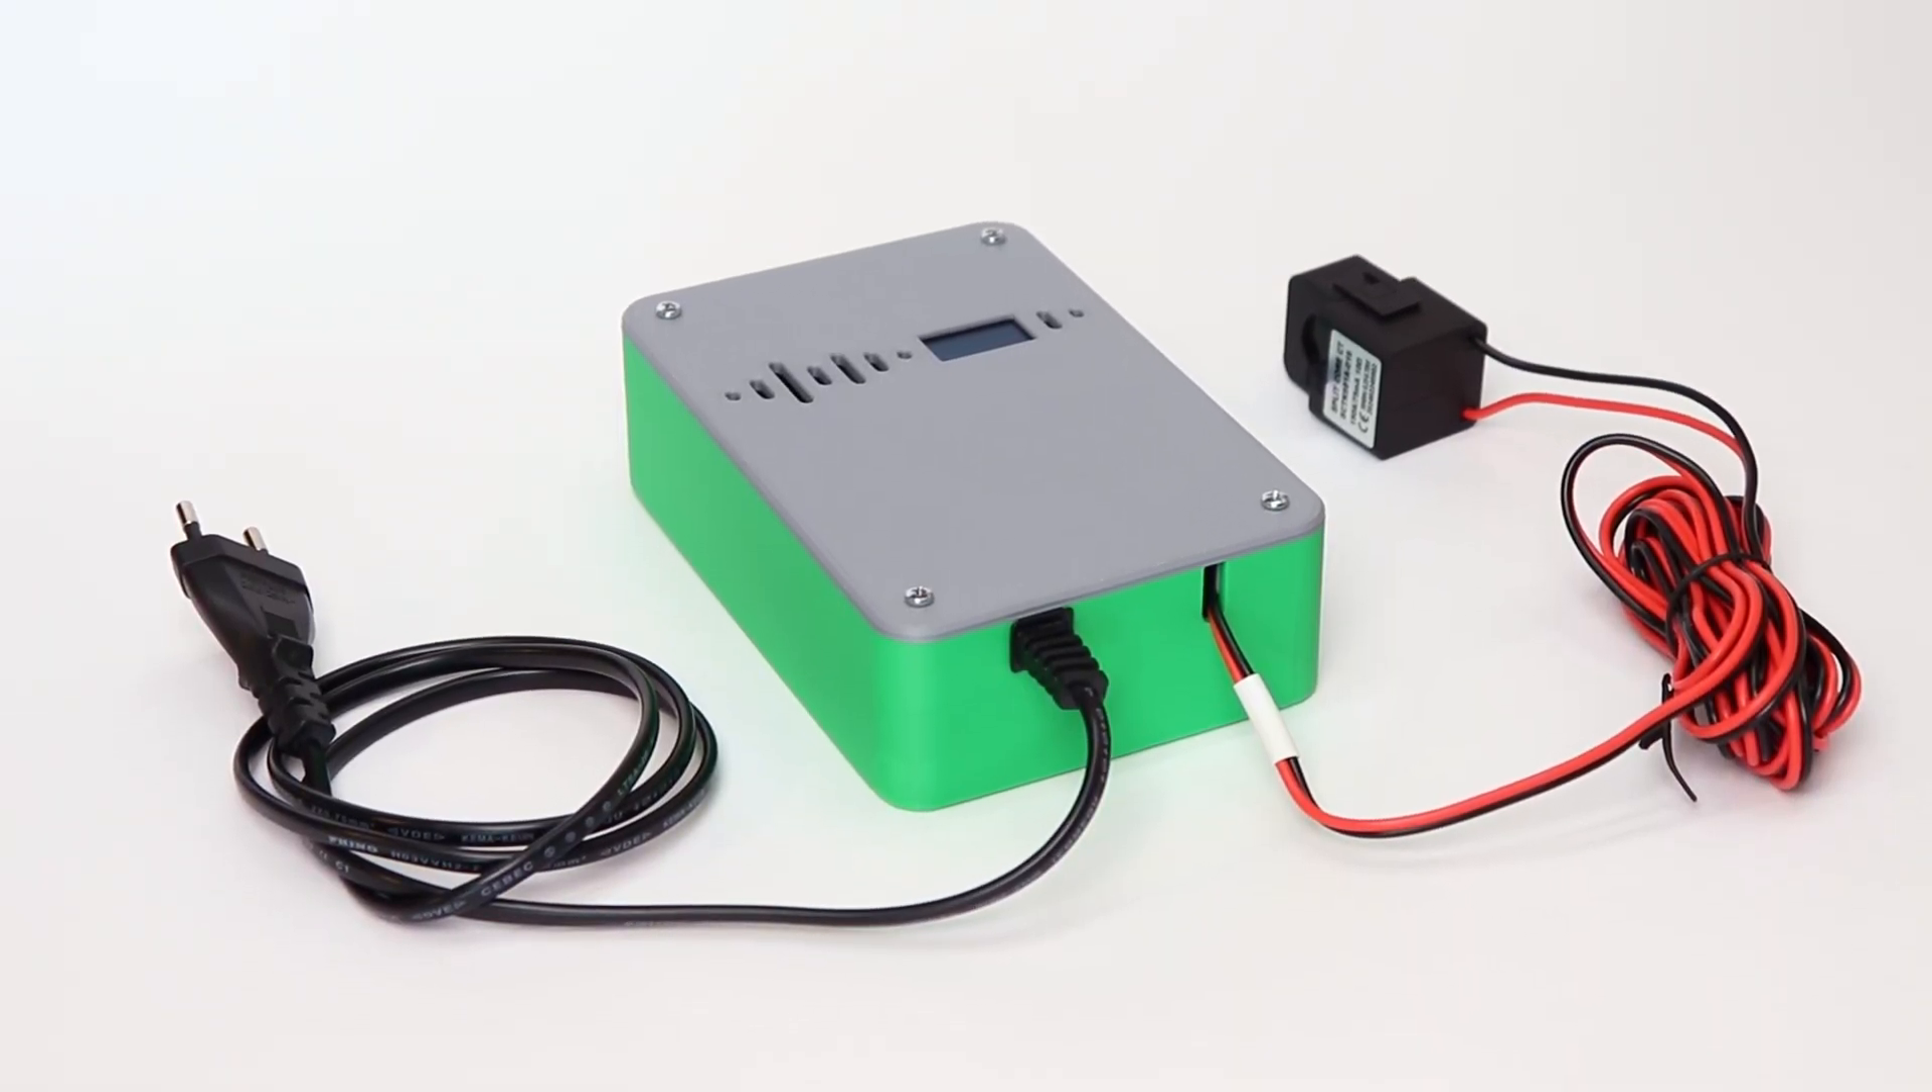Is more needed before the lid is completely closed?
No.